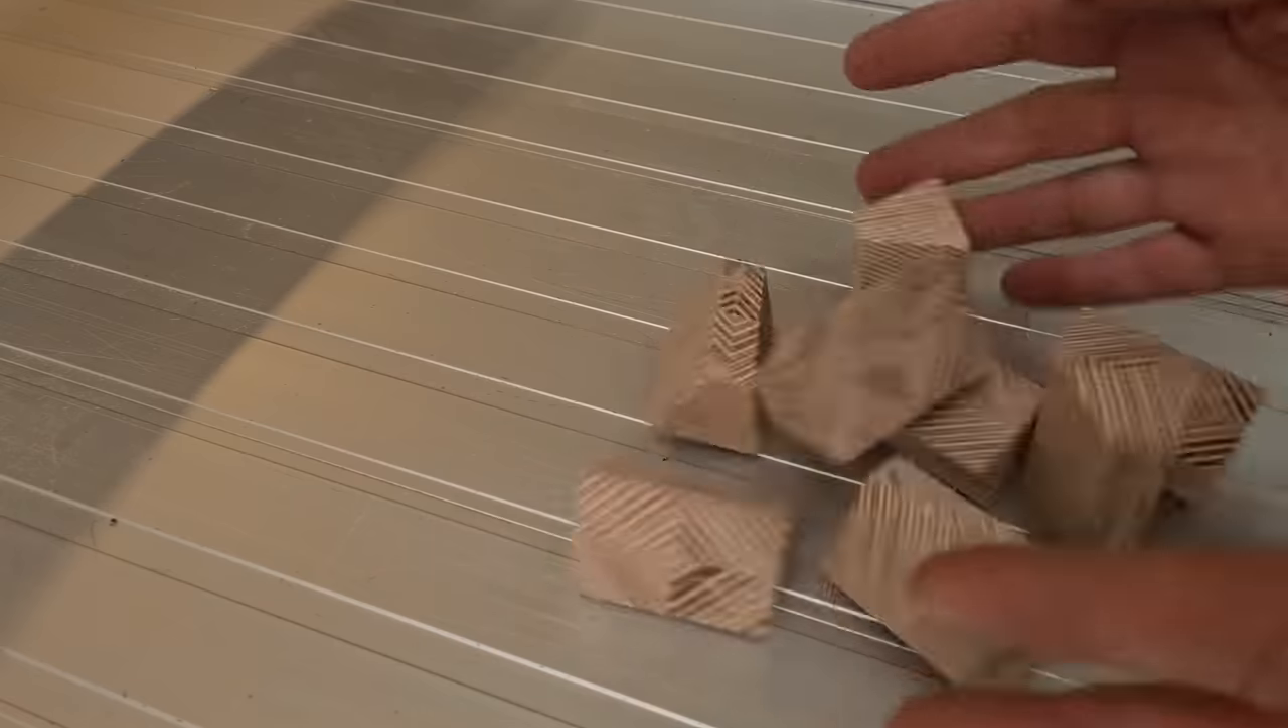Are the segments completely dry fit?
No.